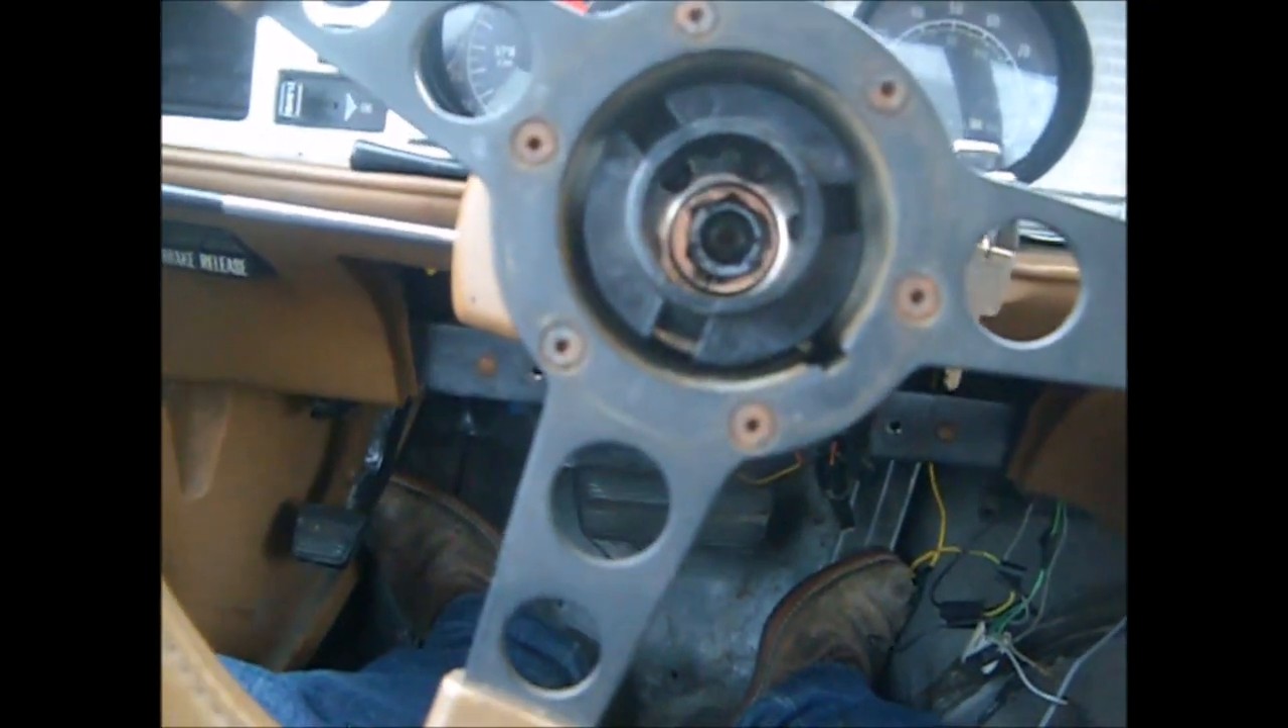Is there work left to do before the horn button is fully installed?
Yes.